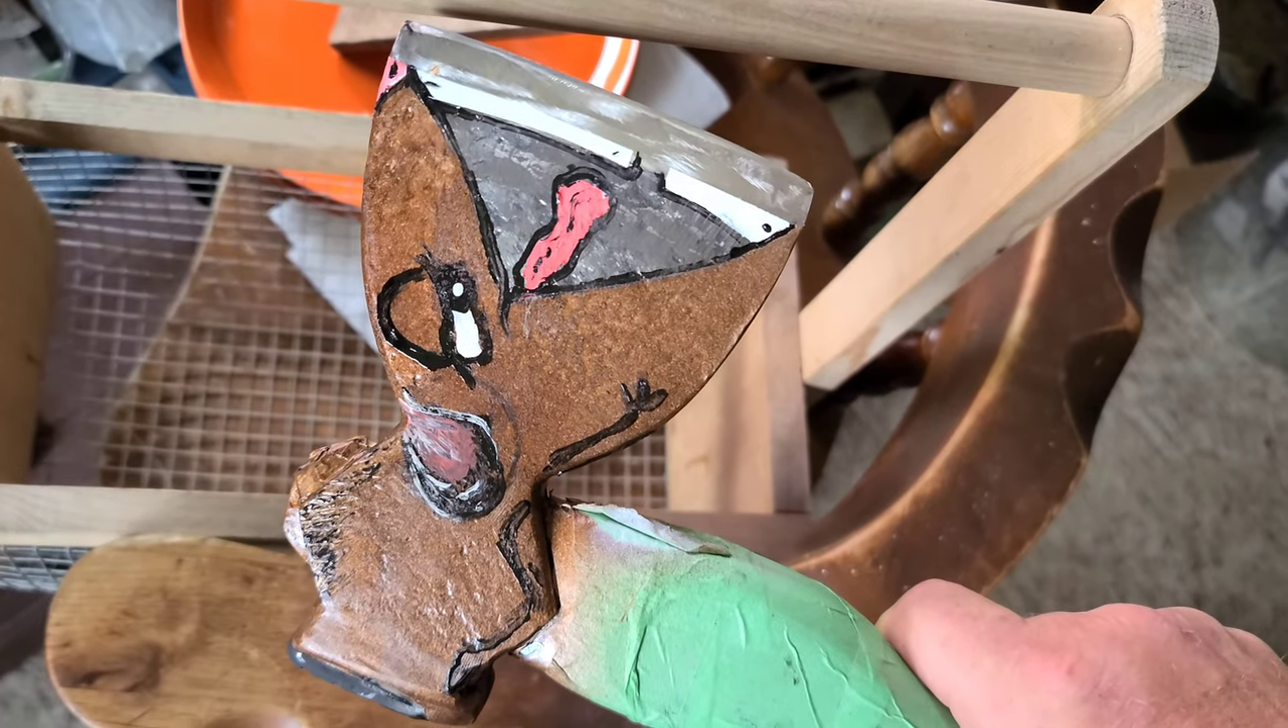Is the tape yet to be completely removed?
Yes.